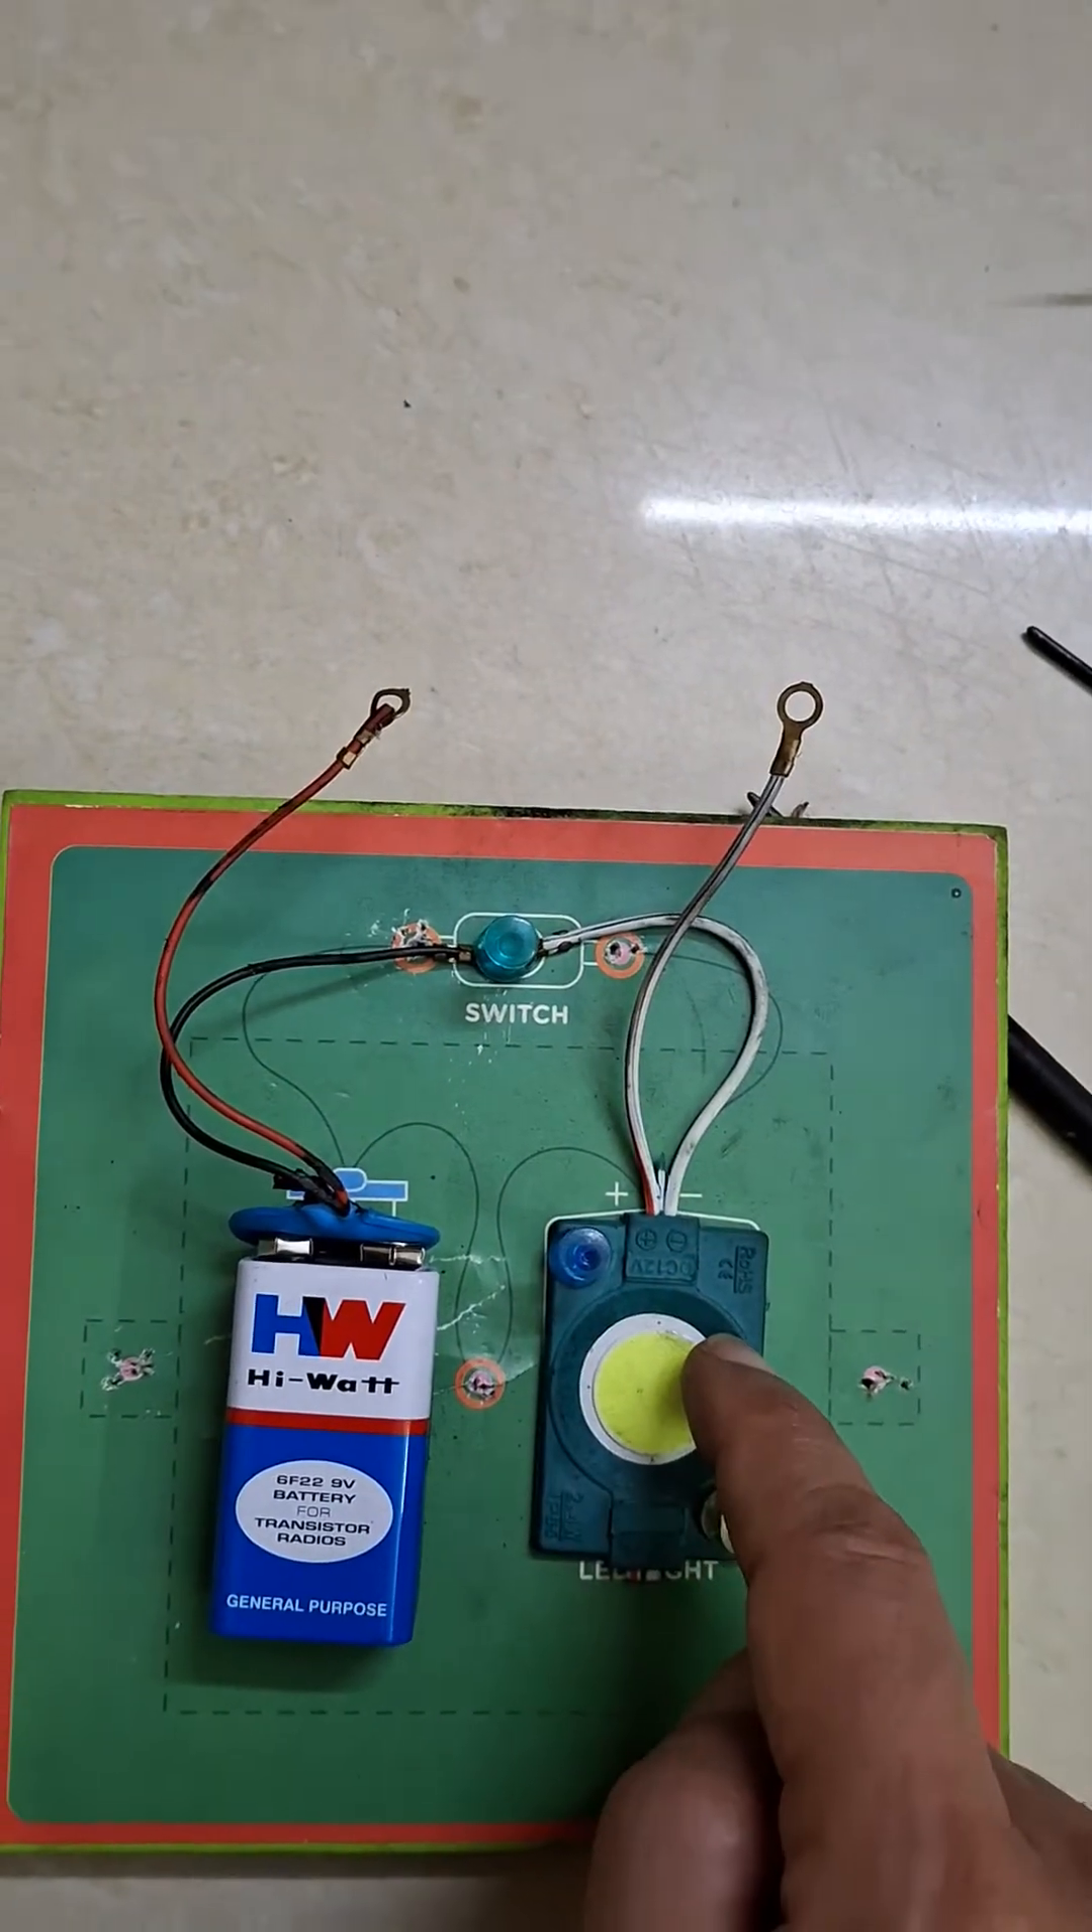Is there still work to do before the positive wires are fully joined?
Yes.